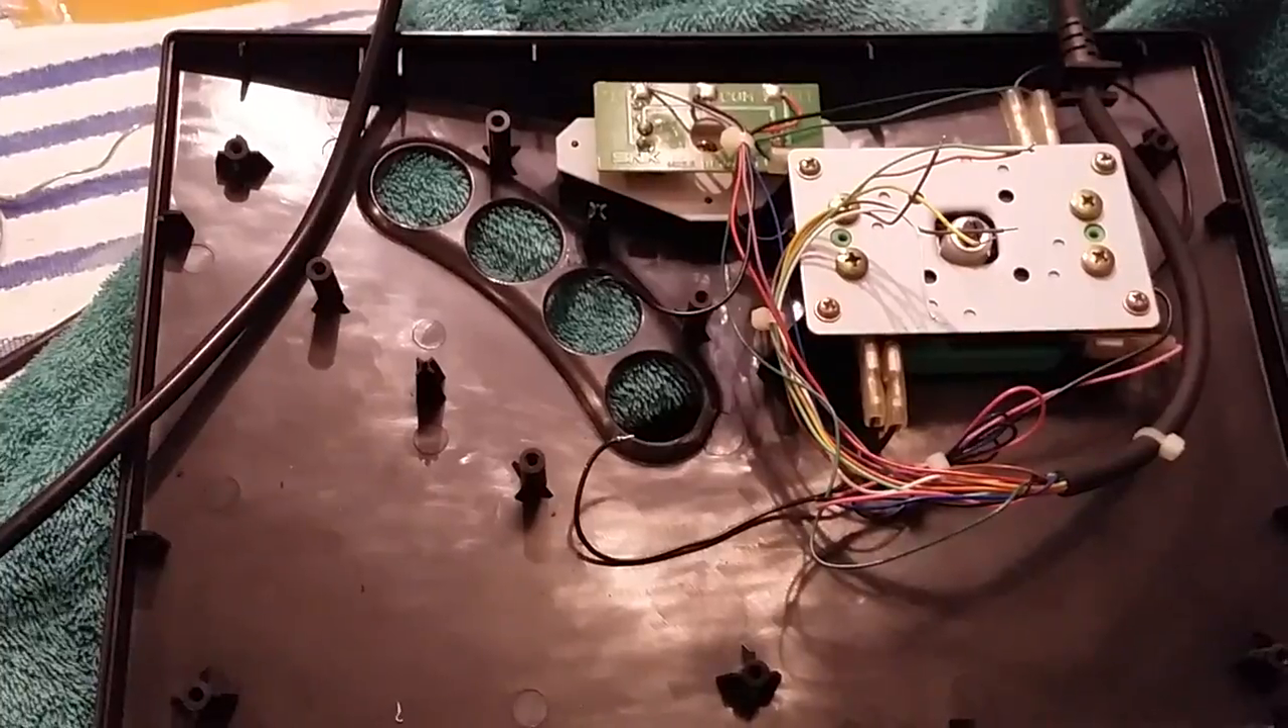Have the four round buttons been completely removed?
Yes.